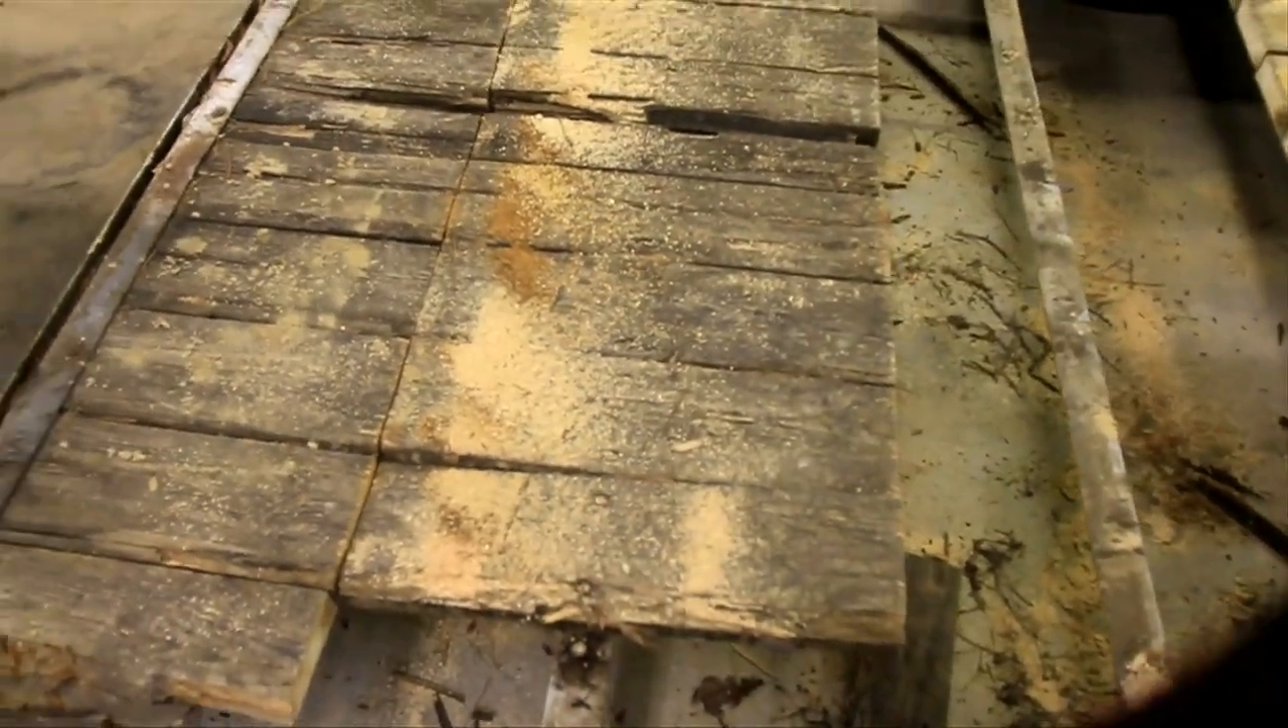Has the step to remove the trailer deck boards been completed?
No.